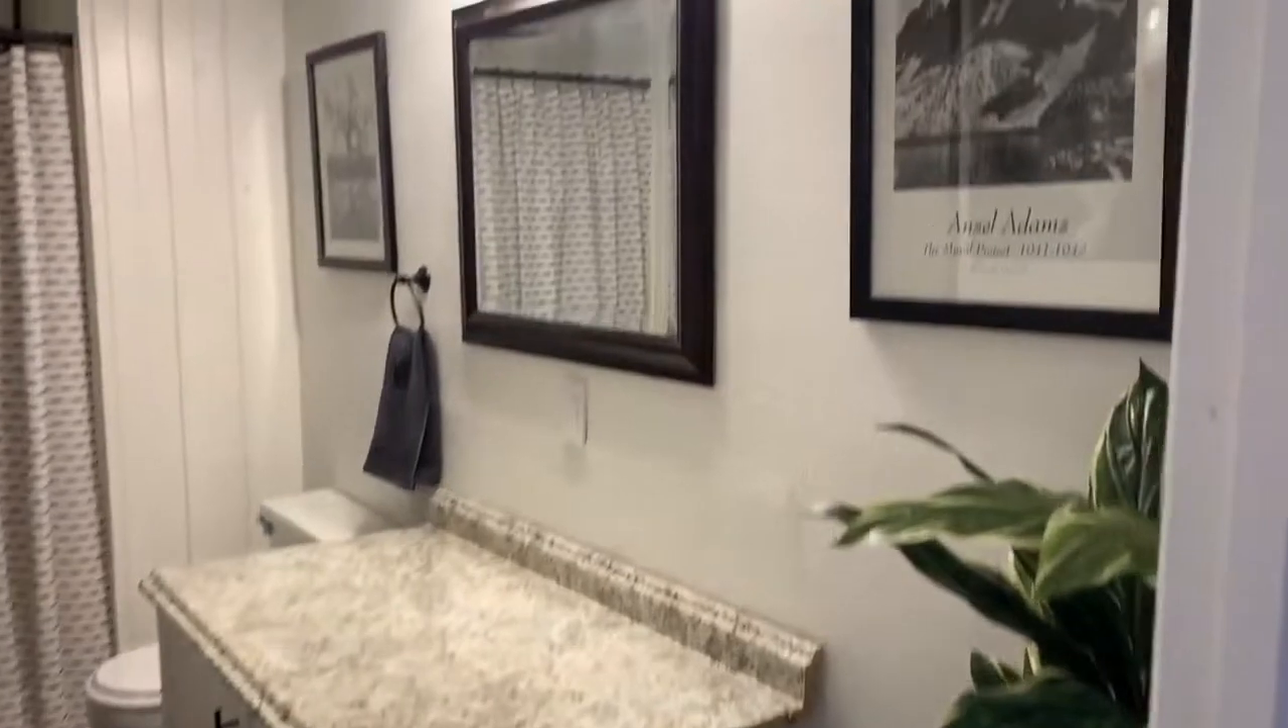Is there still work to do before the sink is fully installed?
Yes.